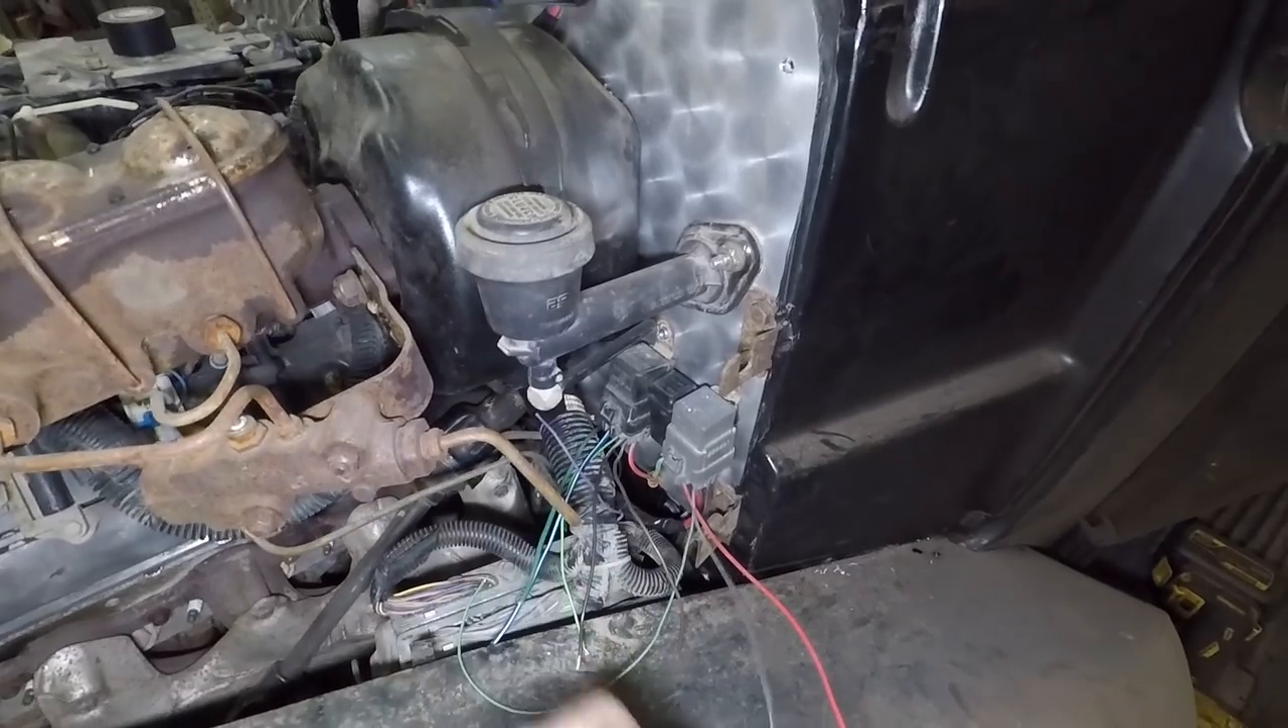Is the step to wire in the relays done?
No.